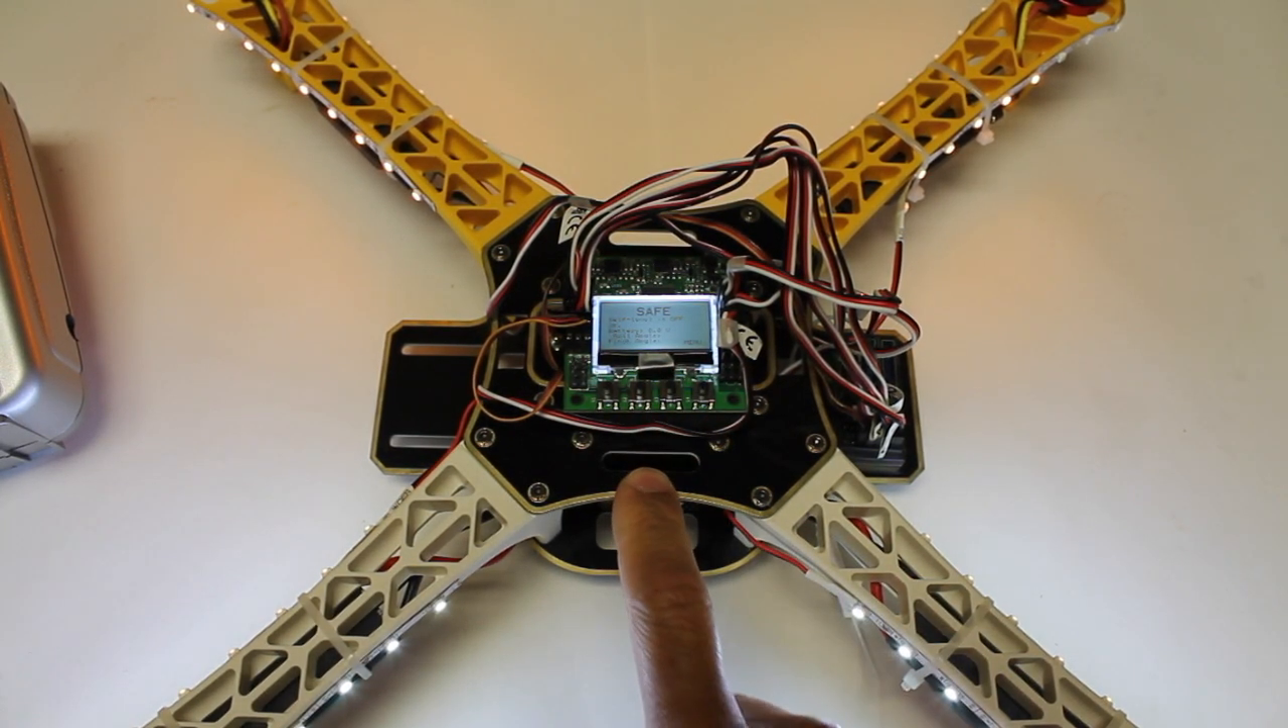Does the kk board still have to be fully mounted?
No.